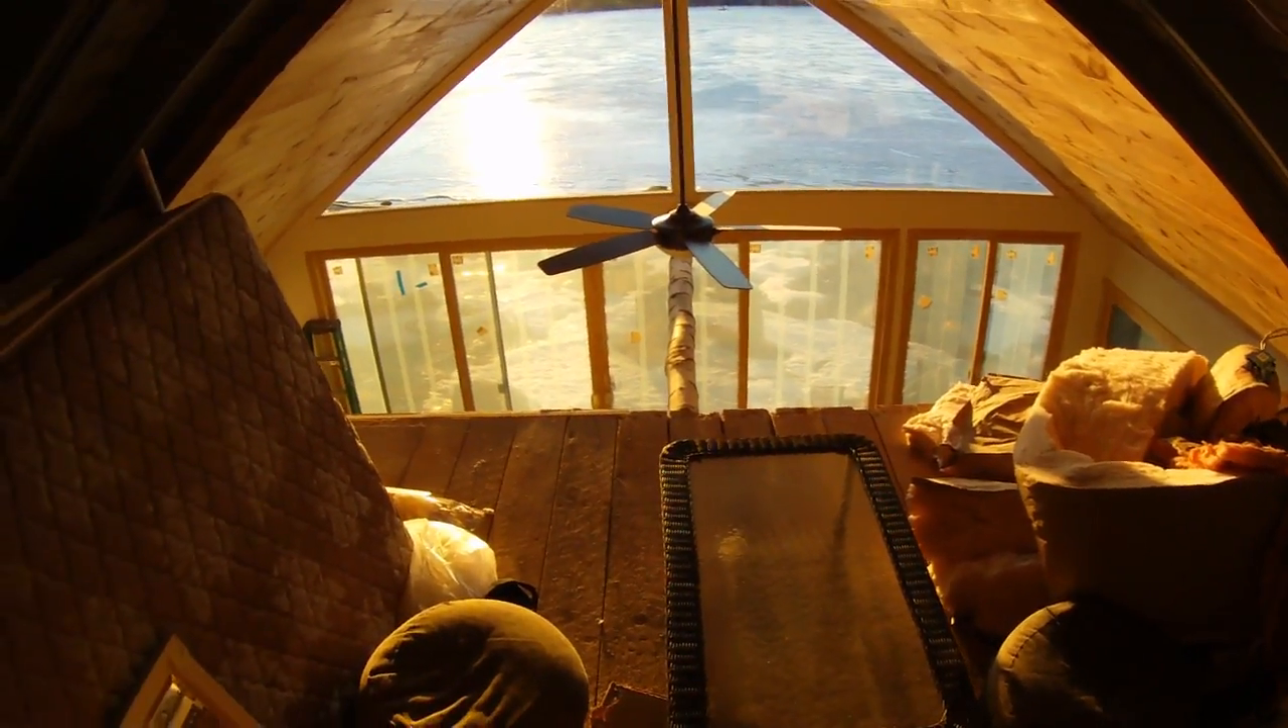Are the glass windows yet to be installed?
No.